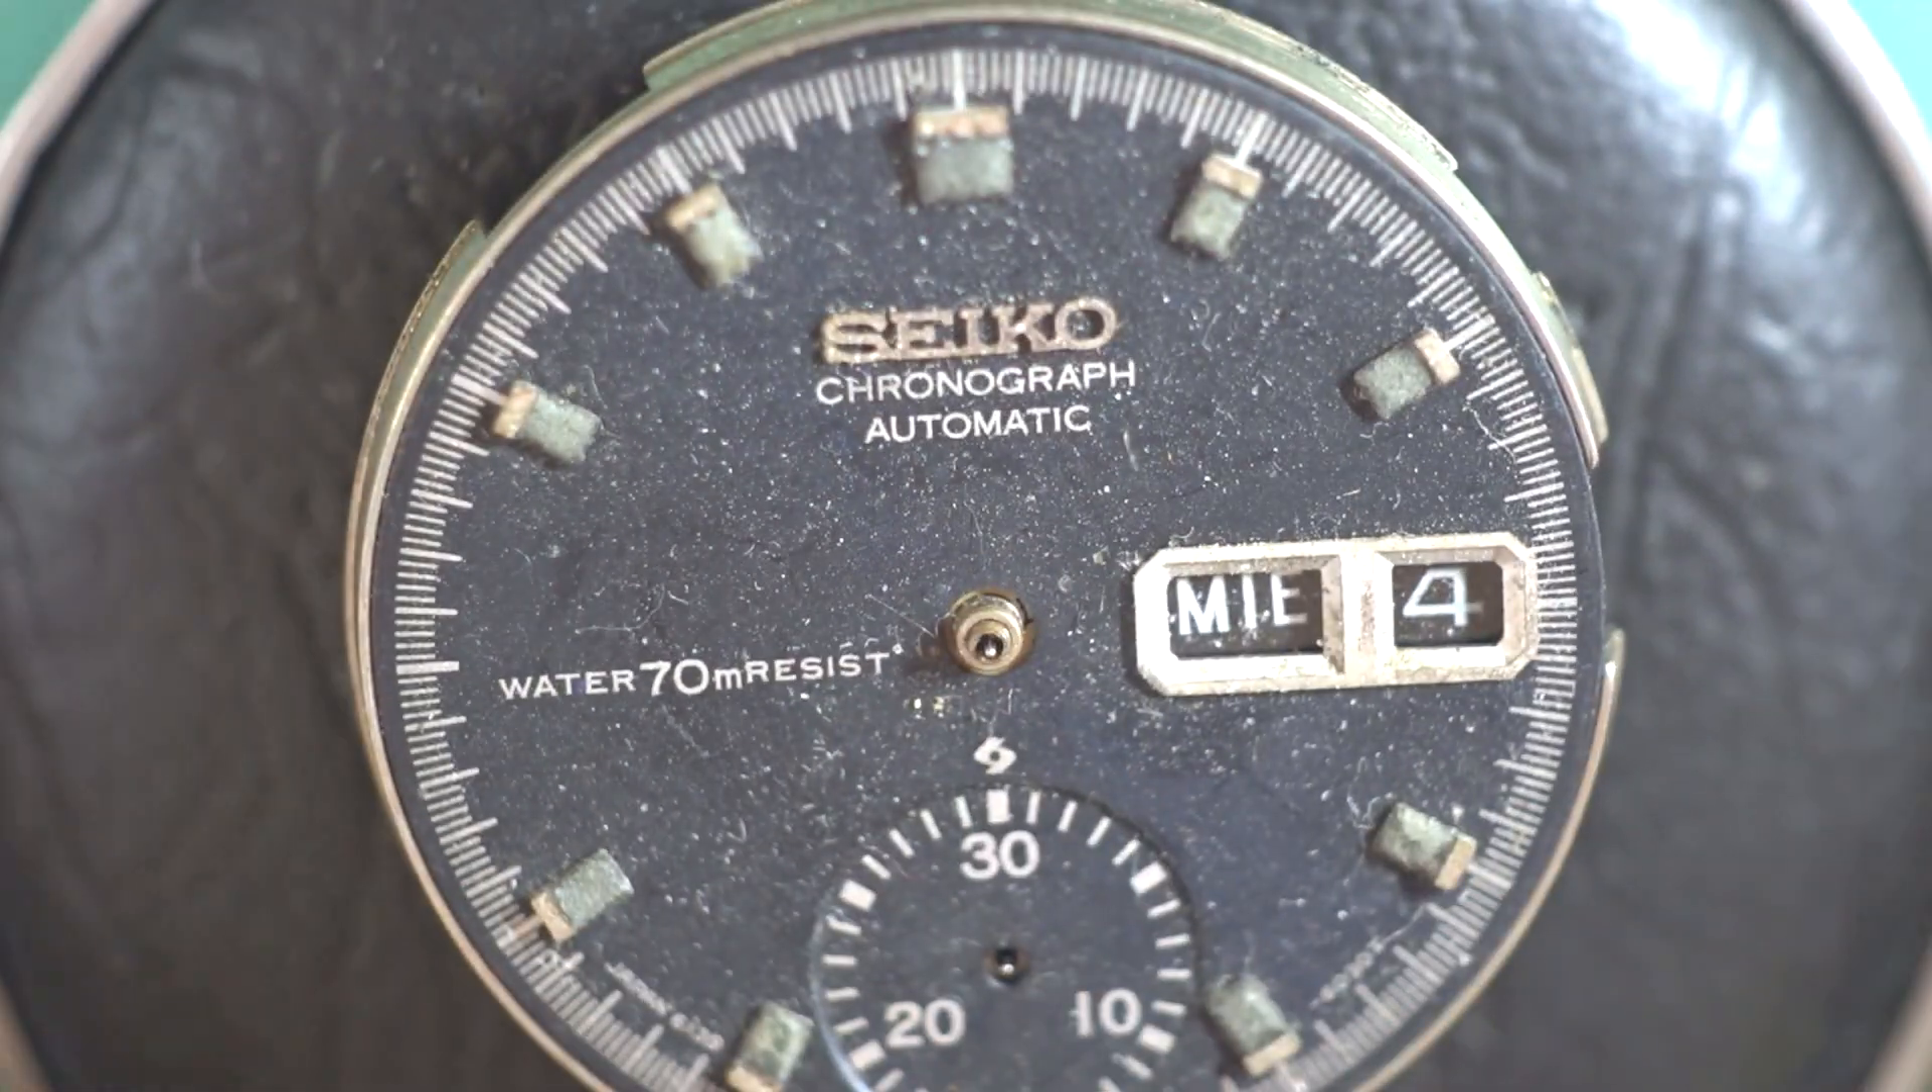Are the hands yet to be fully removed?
No.